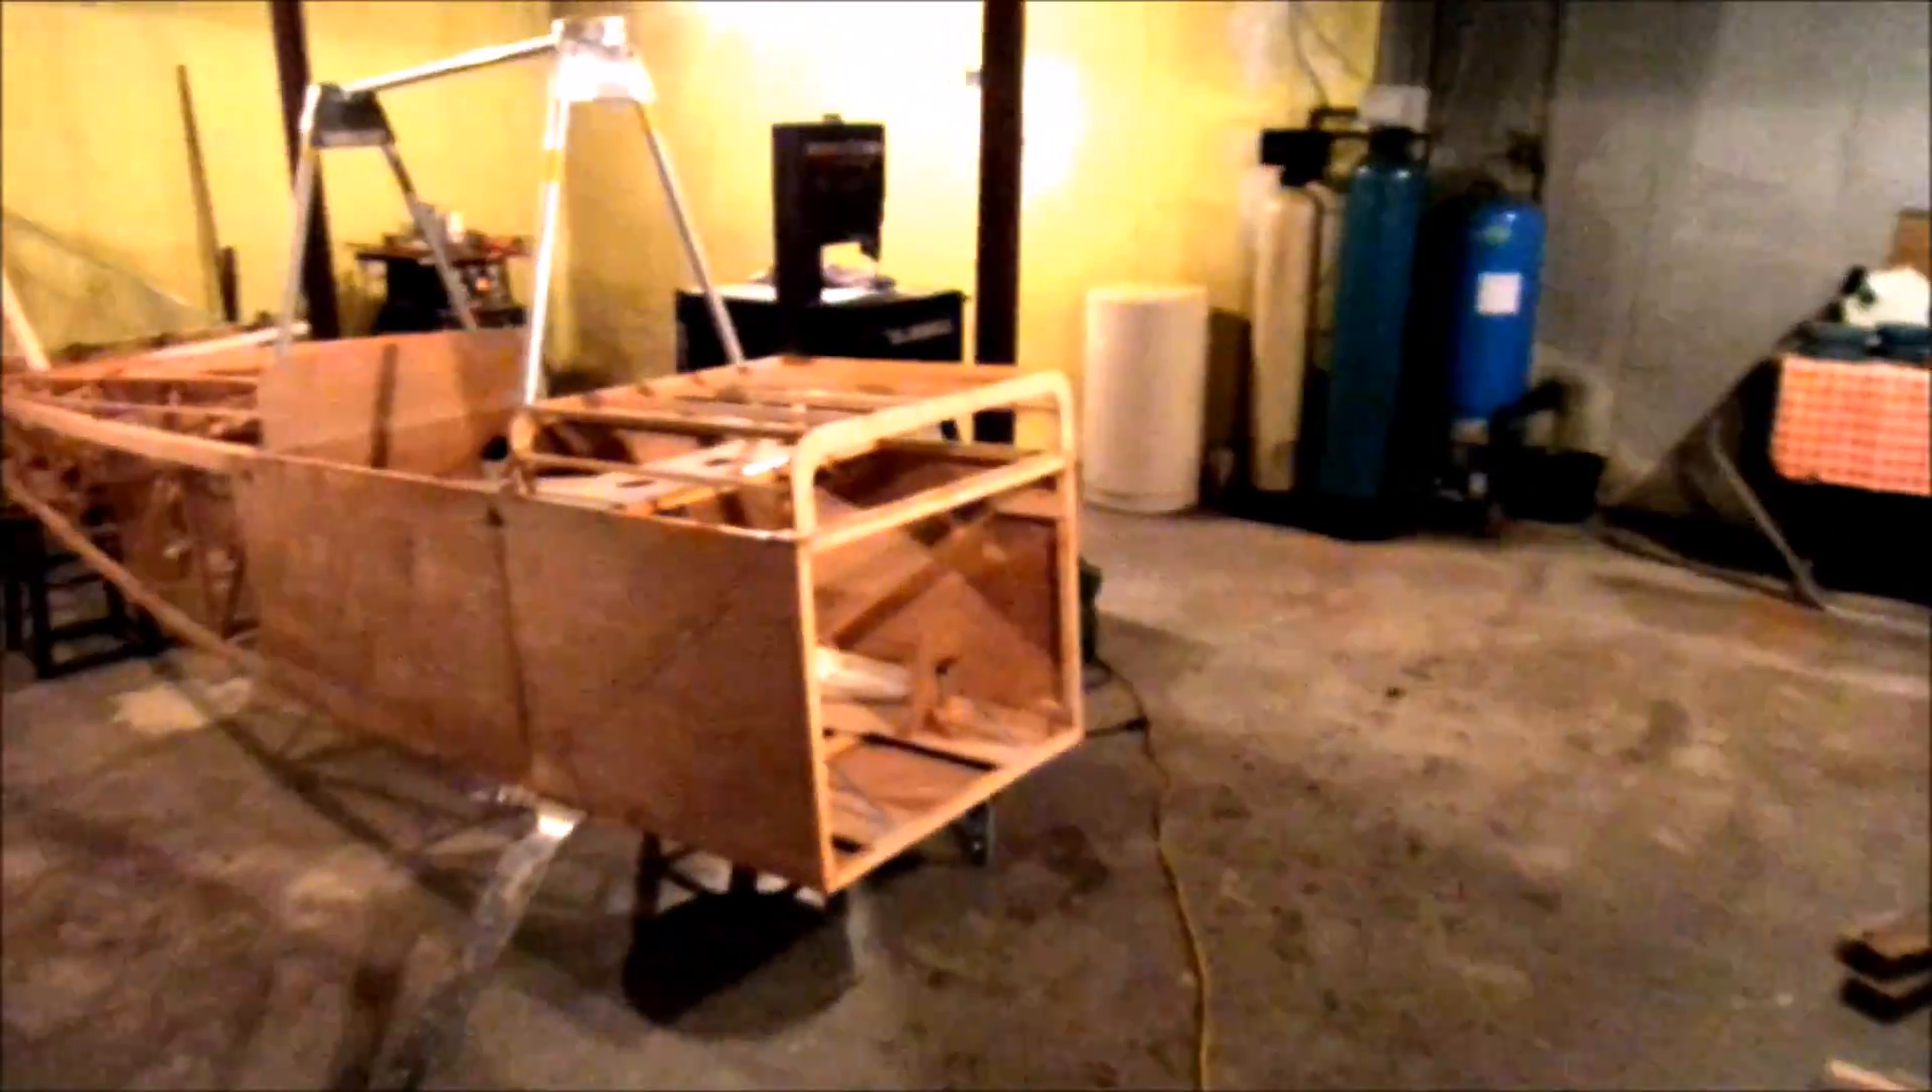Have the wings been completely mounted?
No.